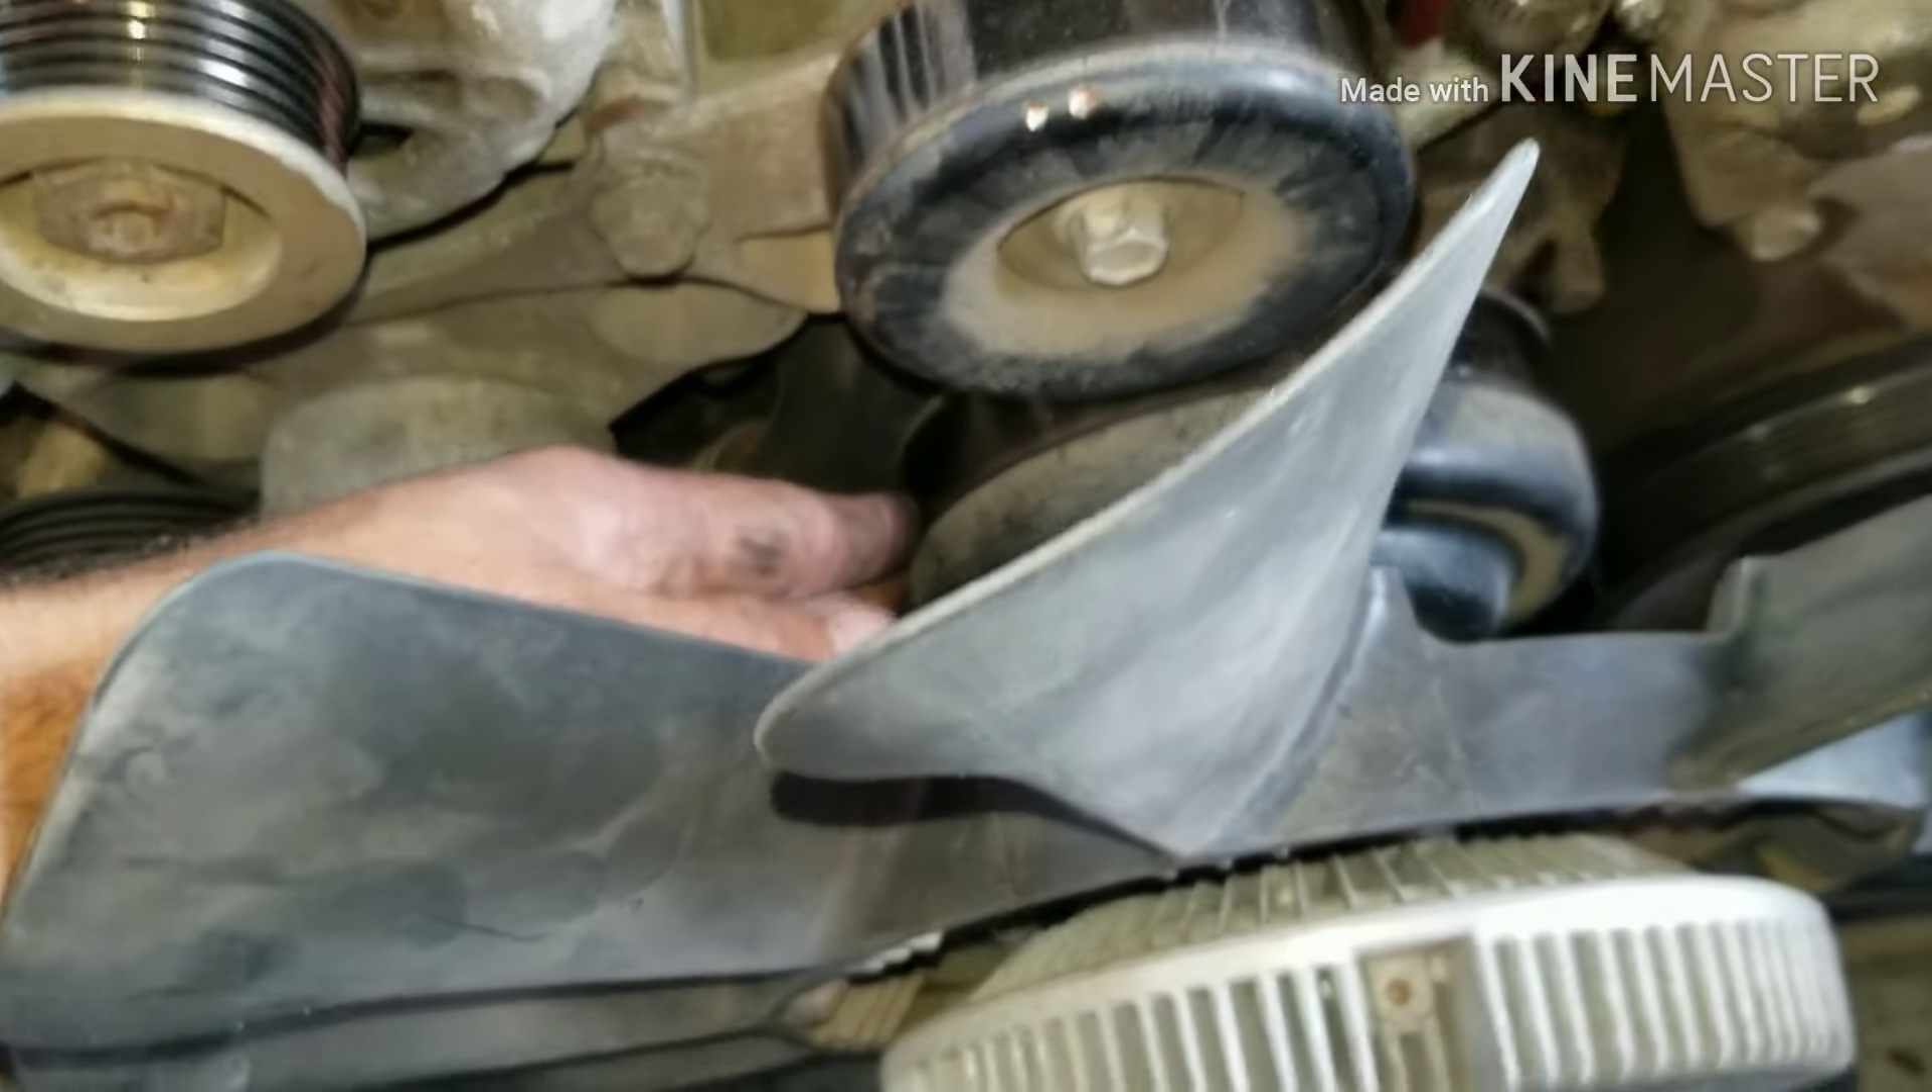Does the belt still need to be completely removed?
No.